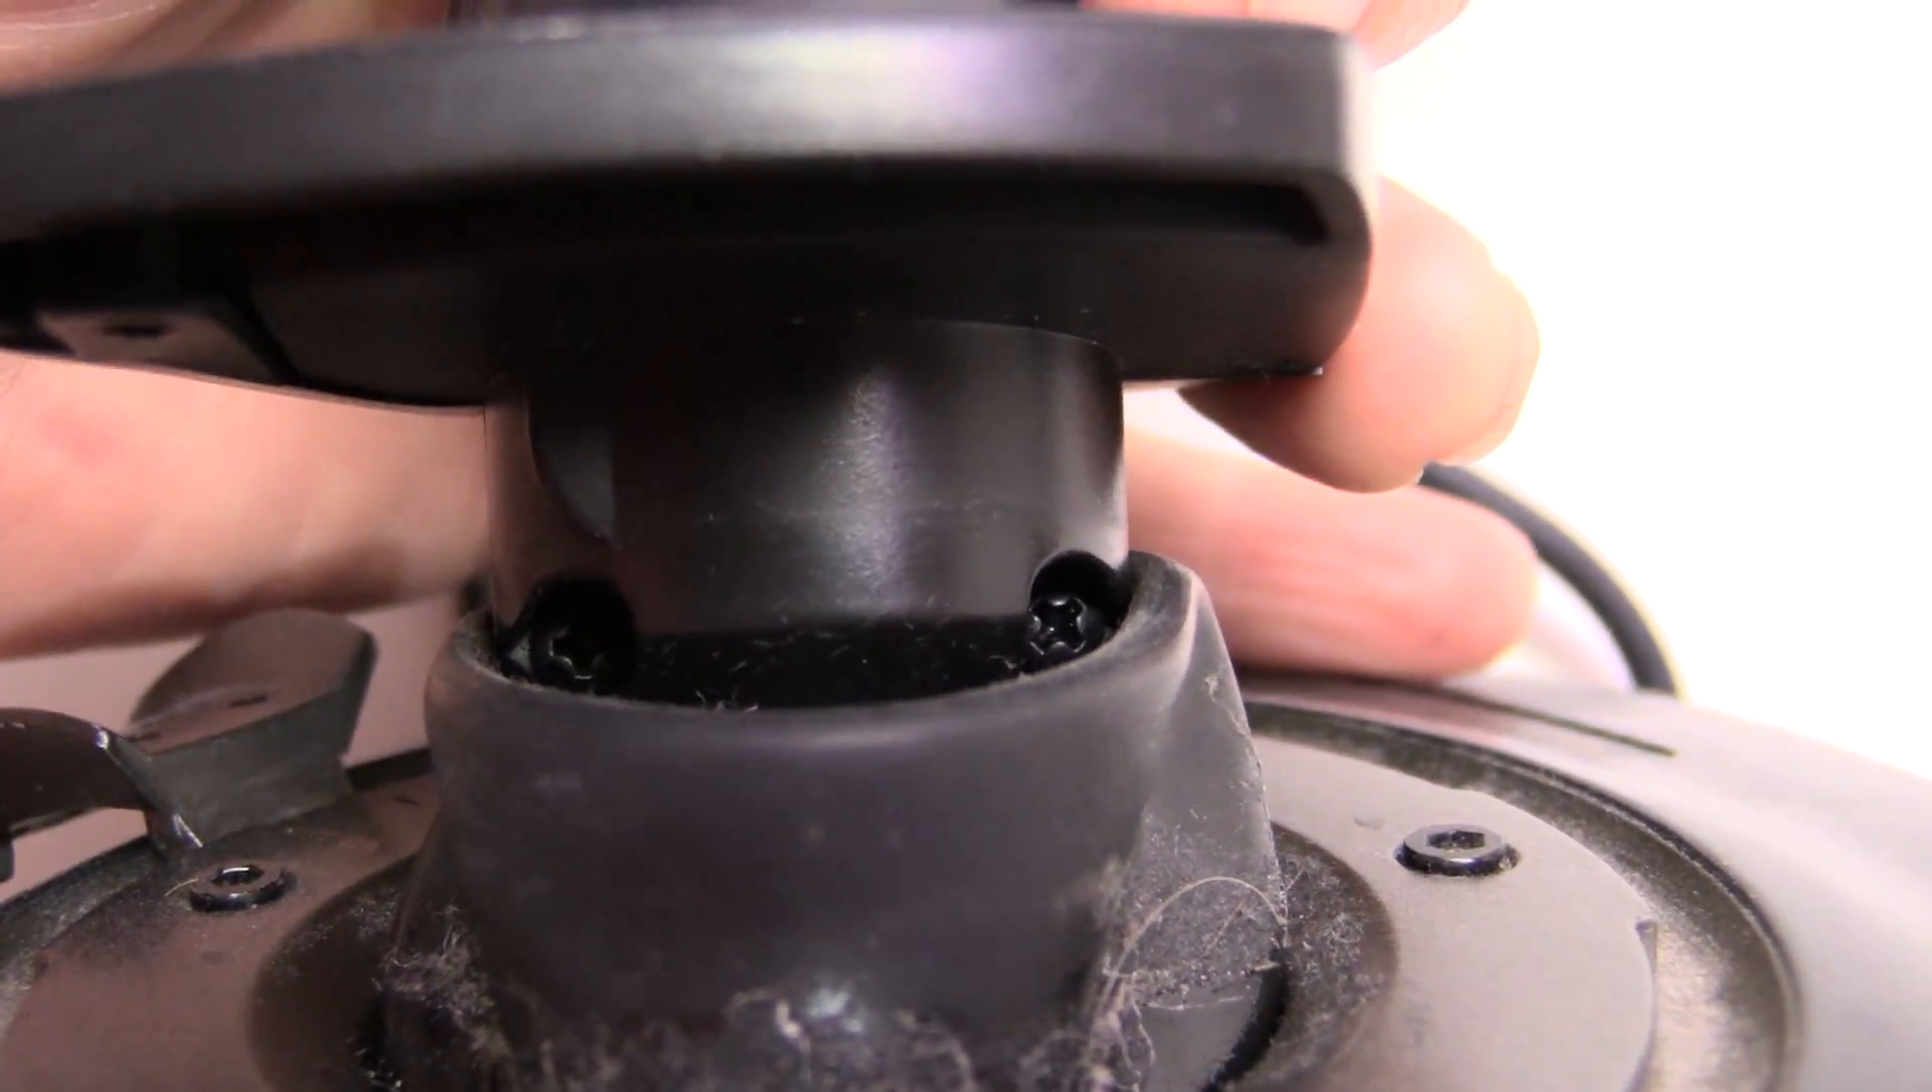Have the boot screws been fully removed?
No.